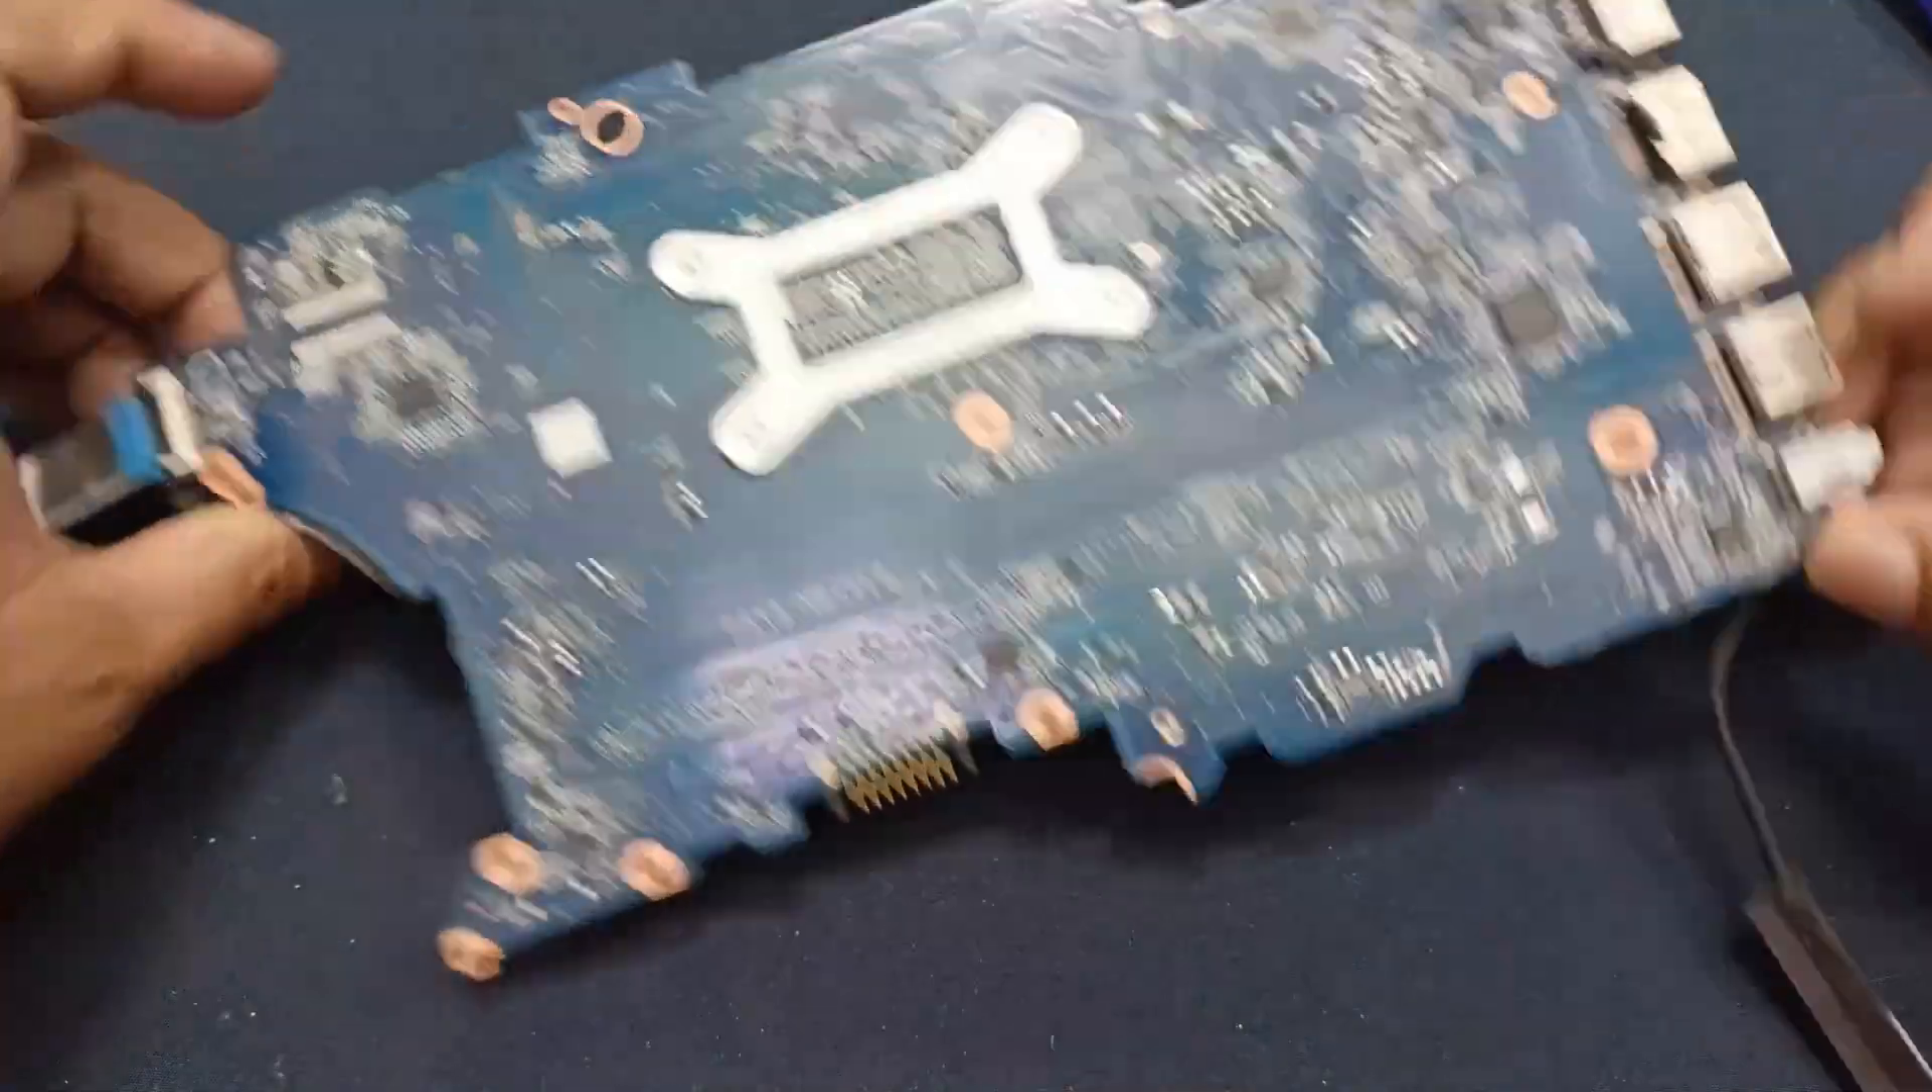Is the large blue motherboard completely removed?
Yes.